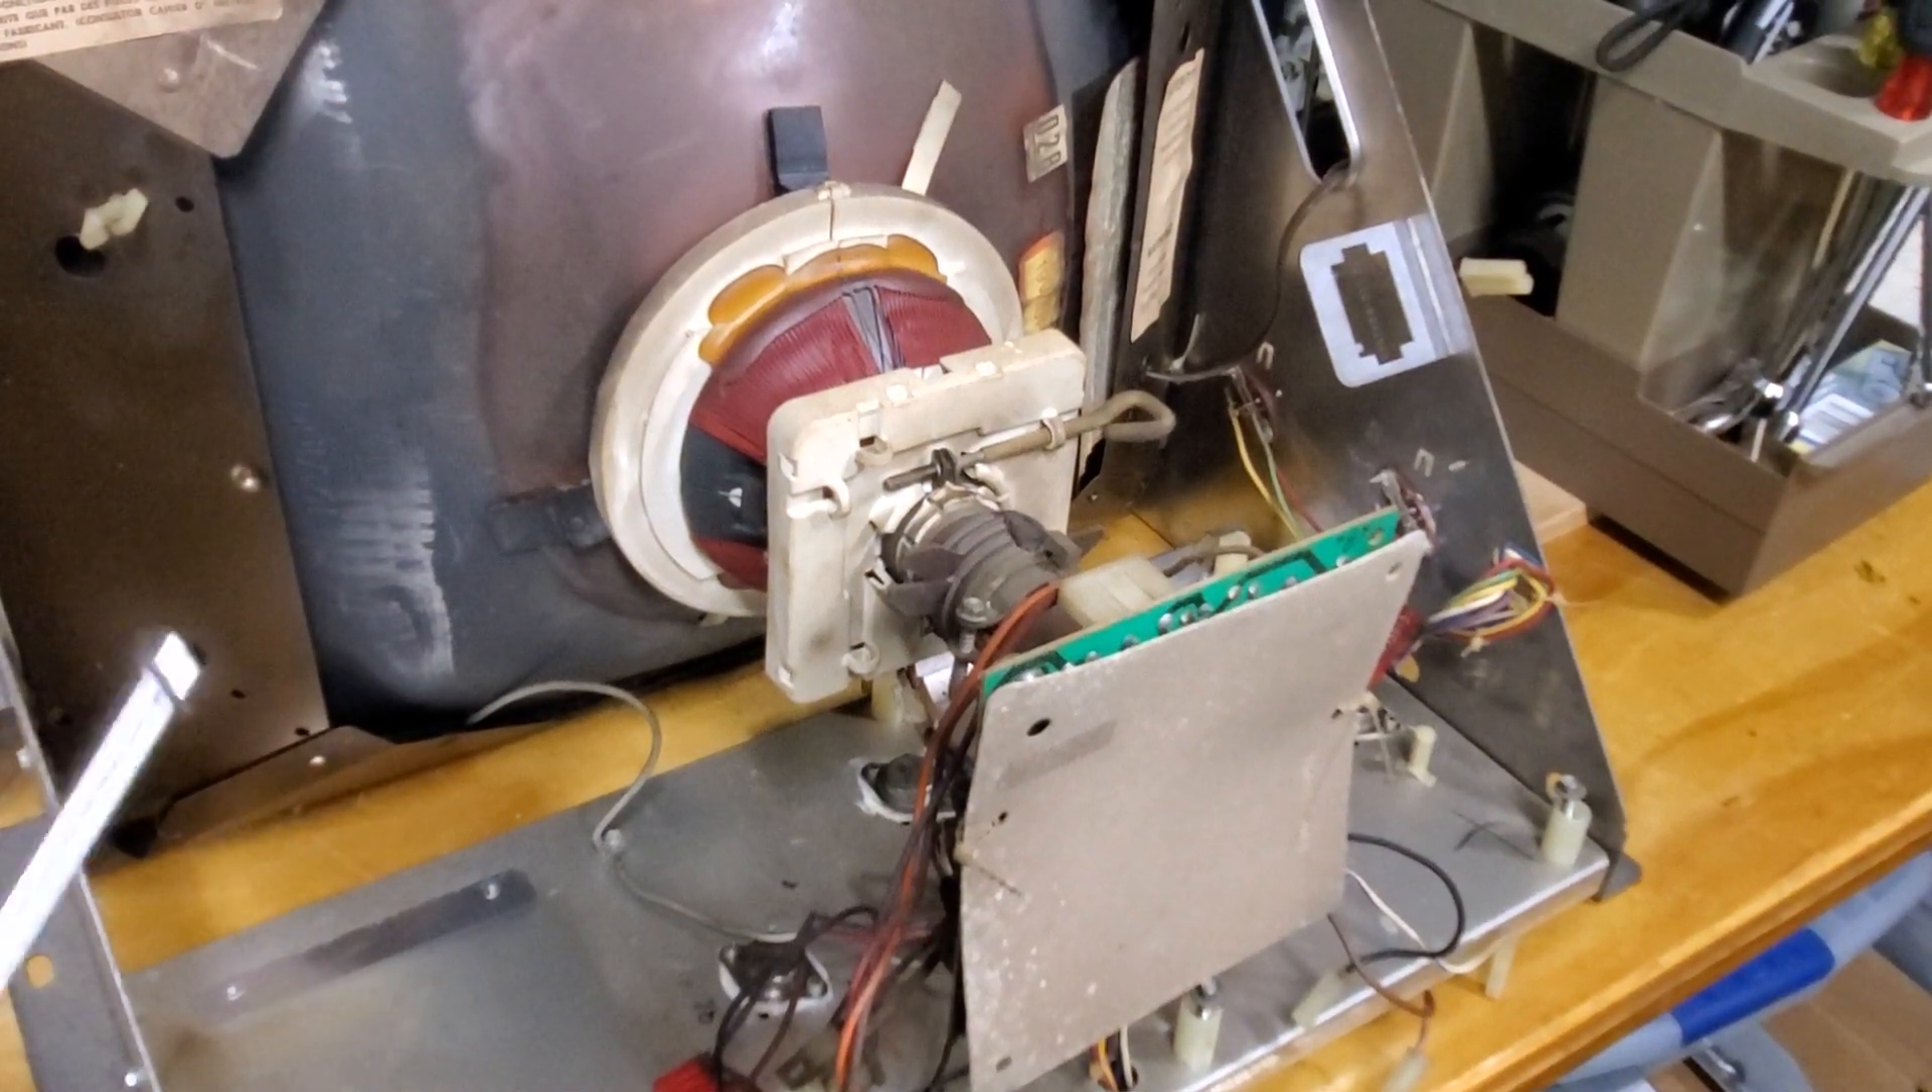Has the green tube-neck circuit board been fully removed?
No.